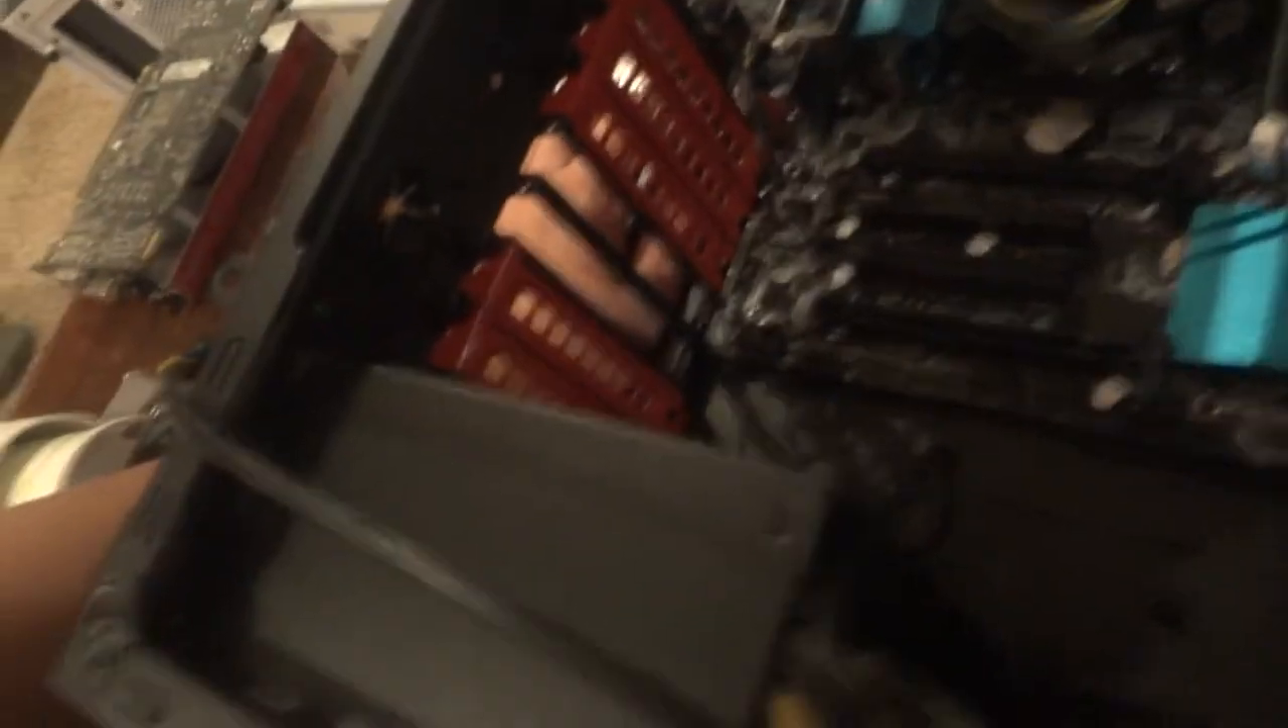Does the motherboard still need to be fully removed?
Yes.